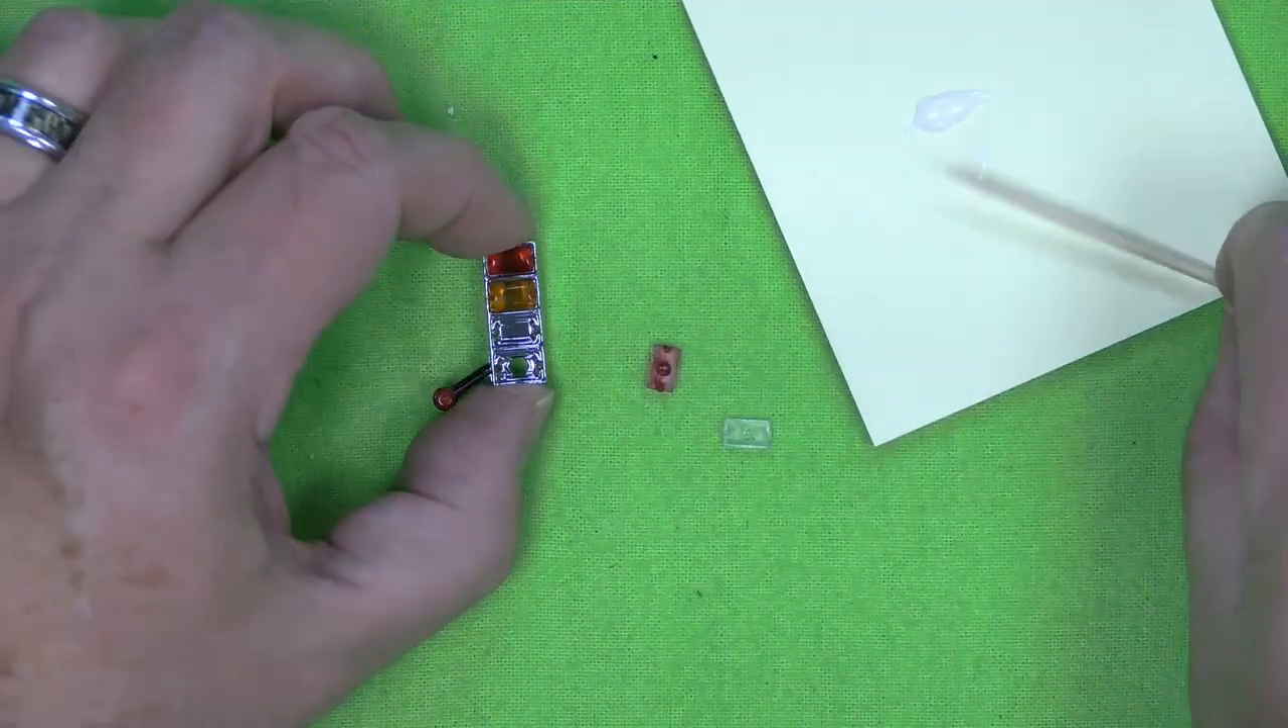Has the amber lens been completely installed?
Yes.